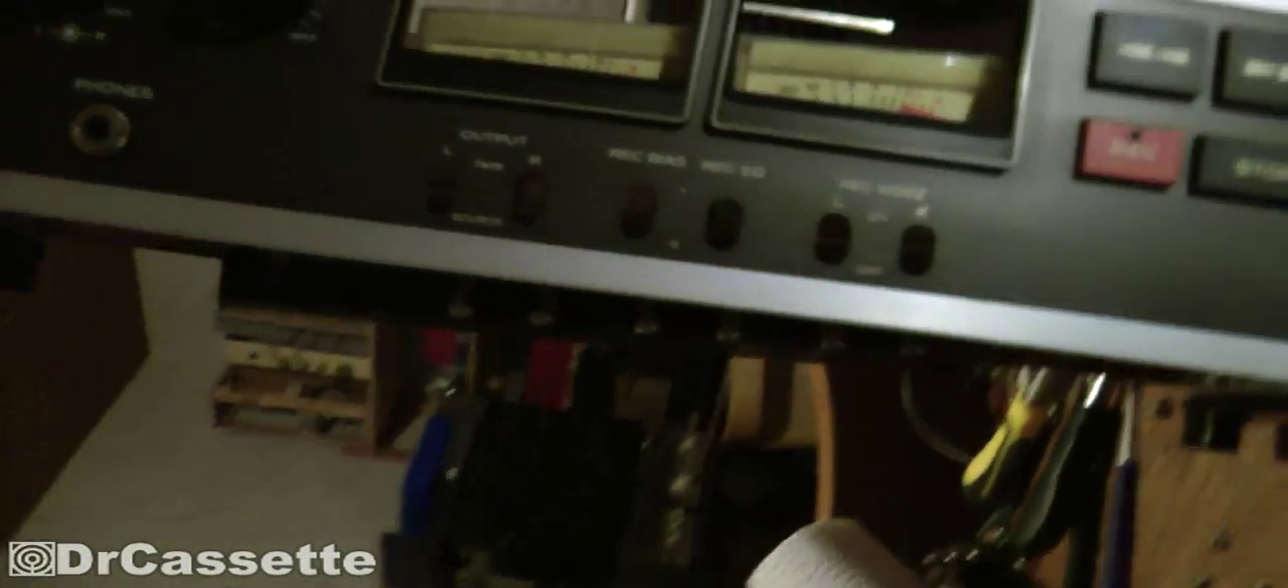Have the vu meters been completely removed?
No.